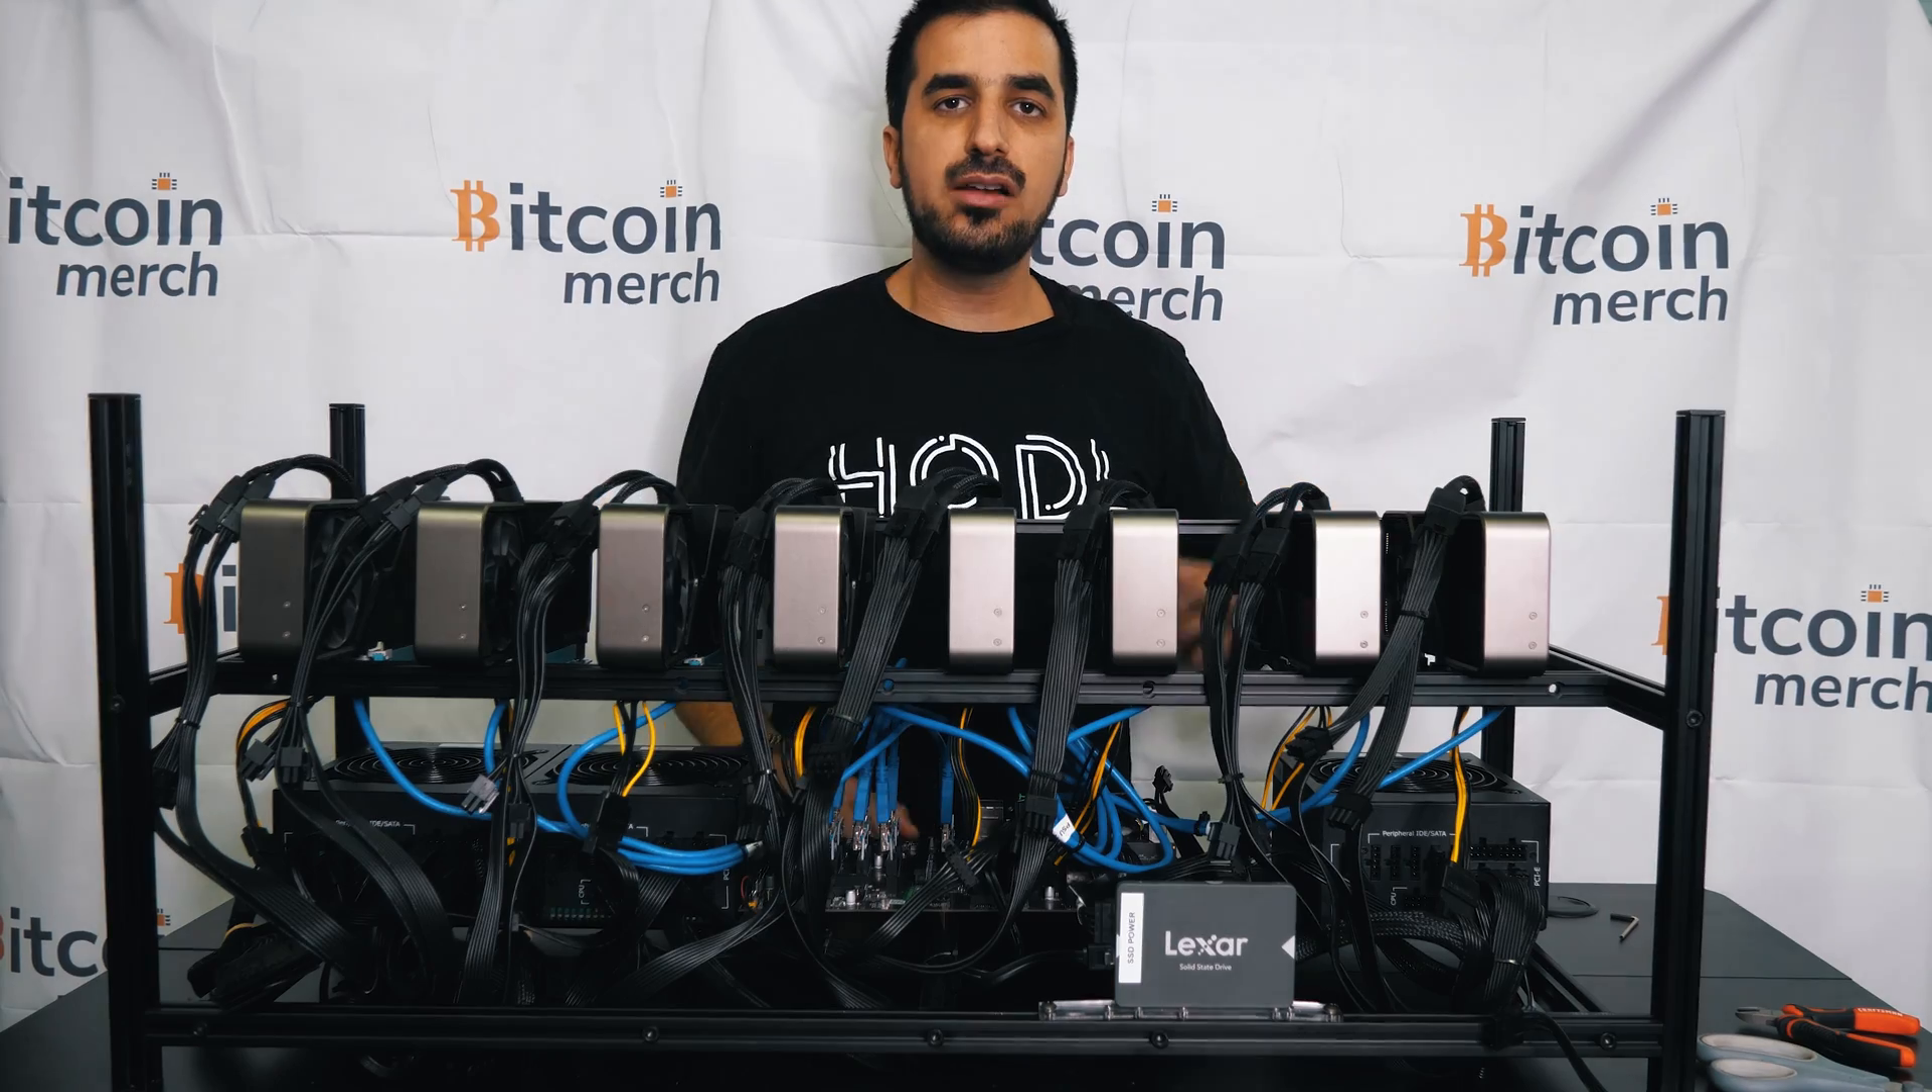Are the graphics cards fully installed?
Yes.